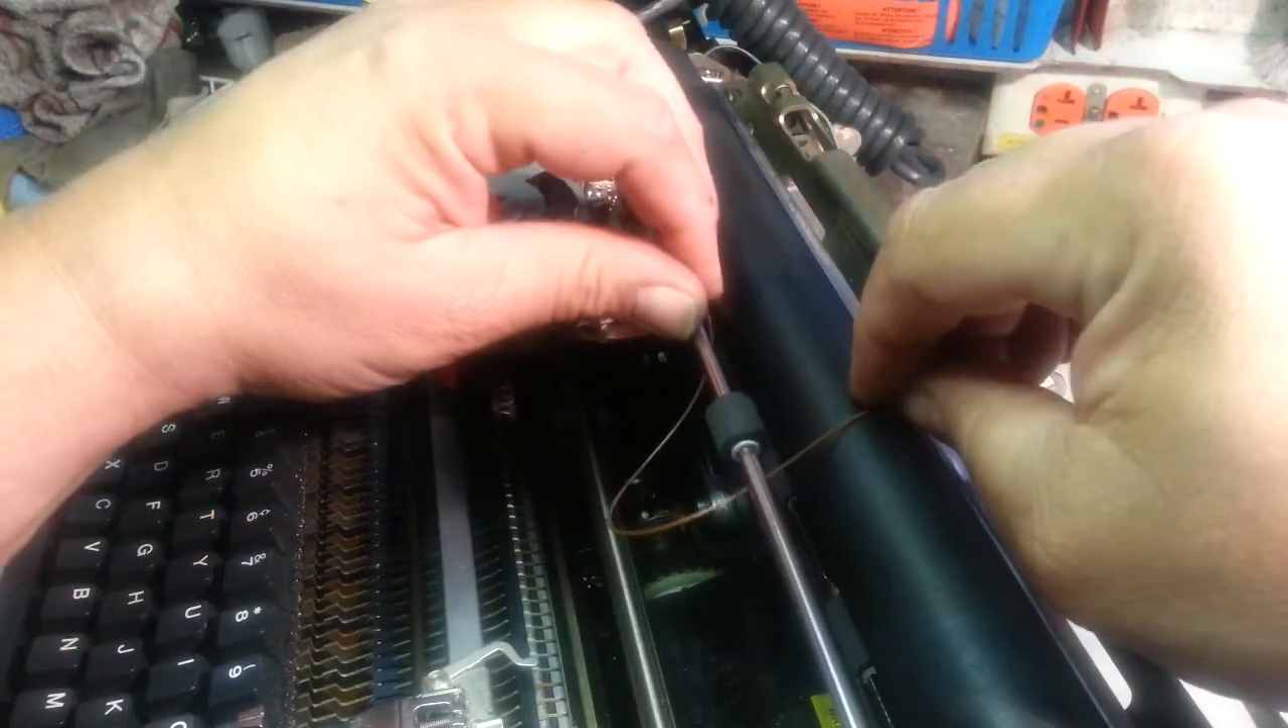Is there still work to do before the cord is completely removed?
Yes.